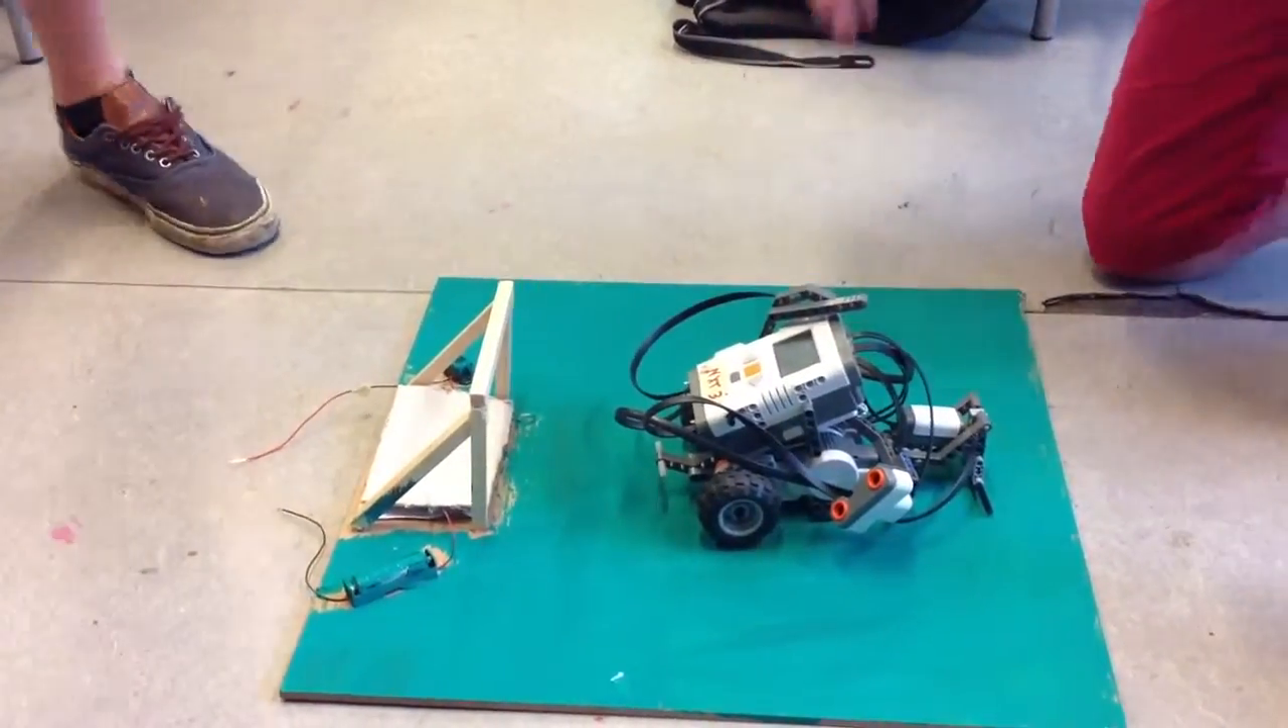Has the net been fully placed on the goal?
No.